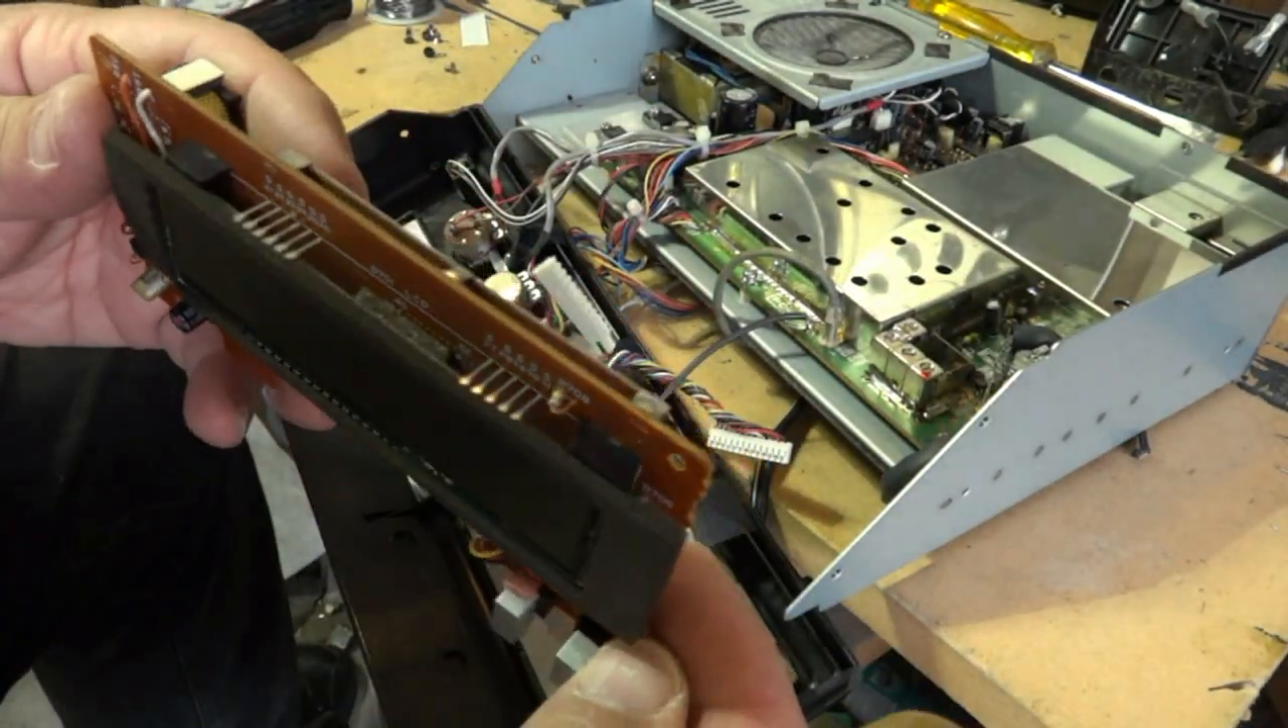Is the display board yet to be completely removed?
No.